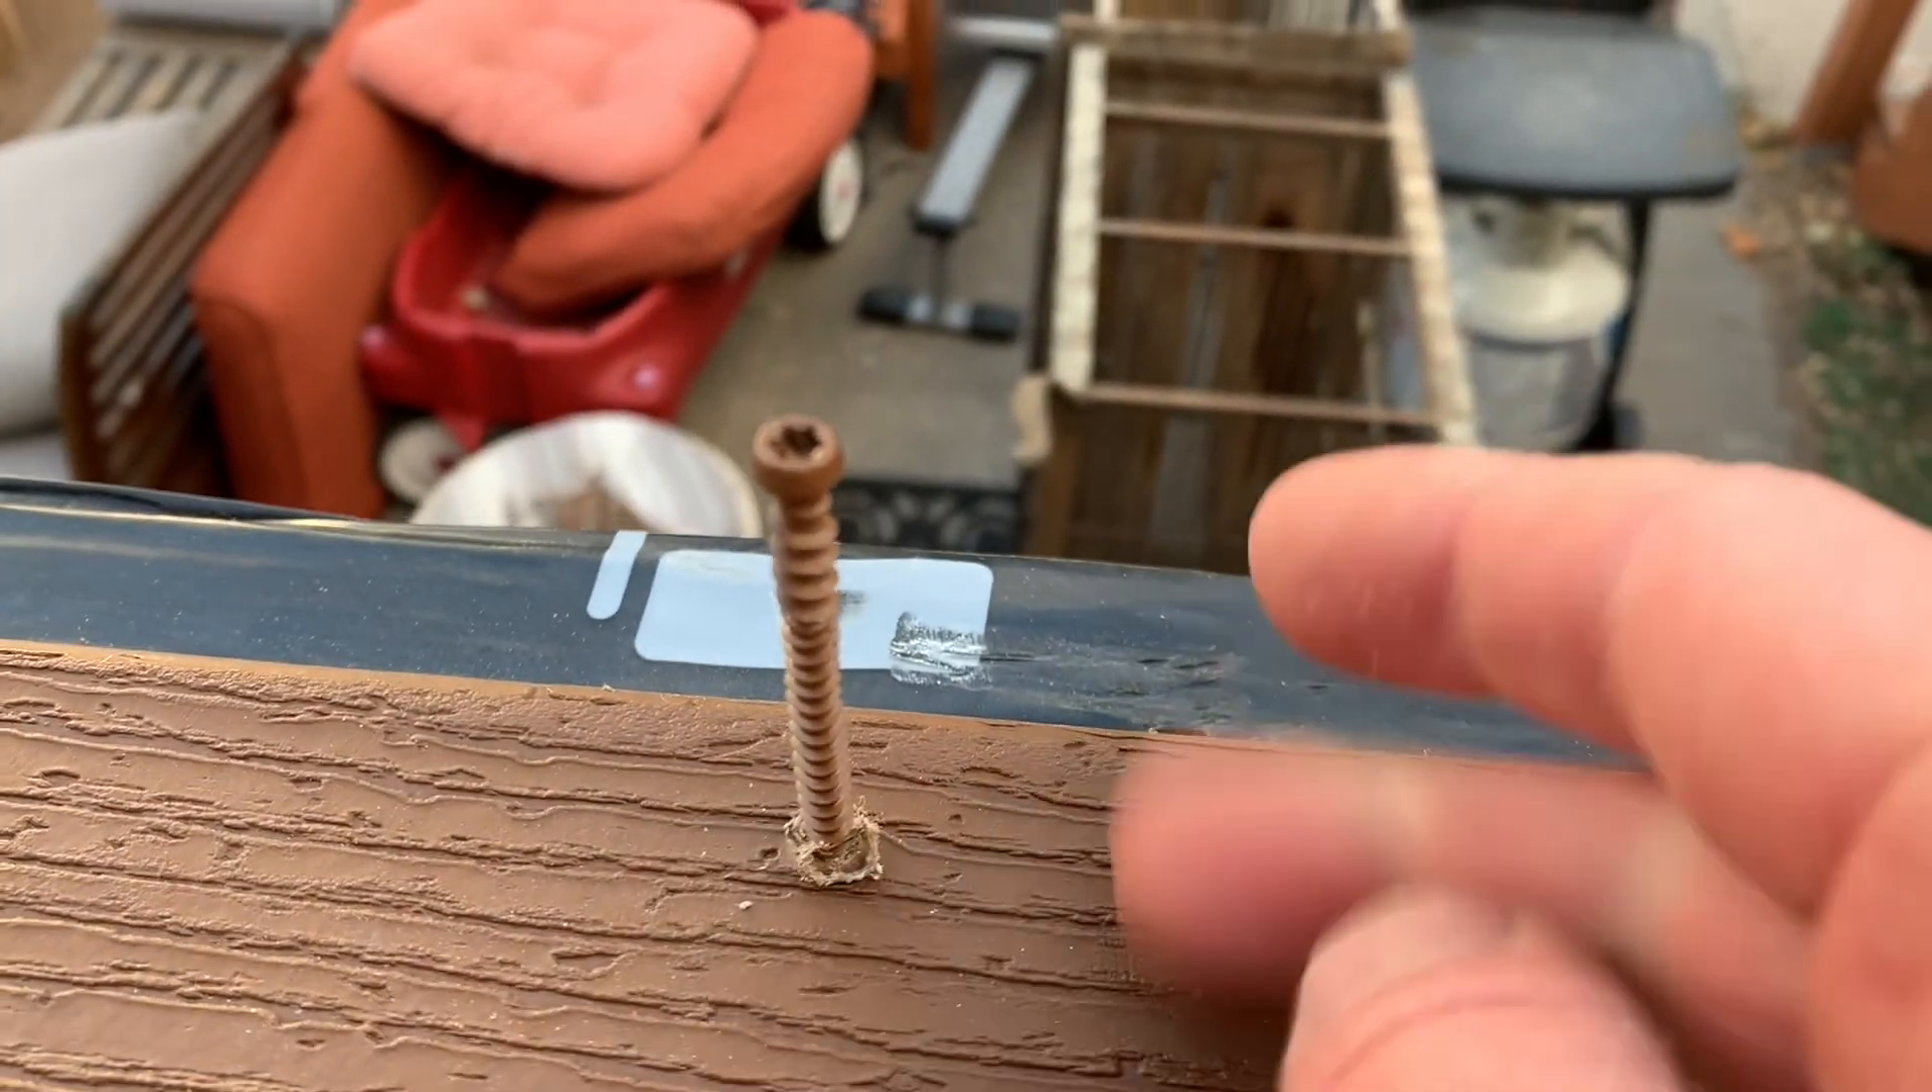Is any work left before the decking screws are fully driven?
Yes.